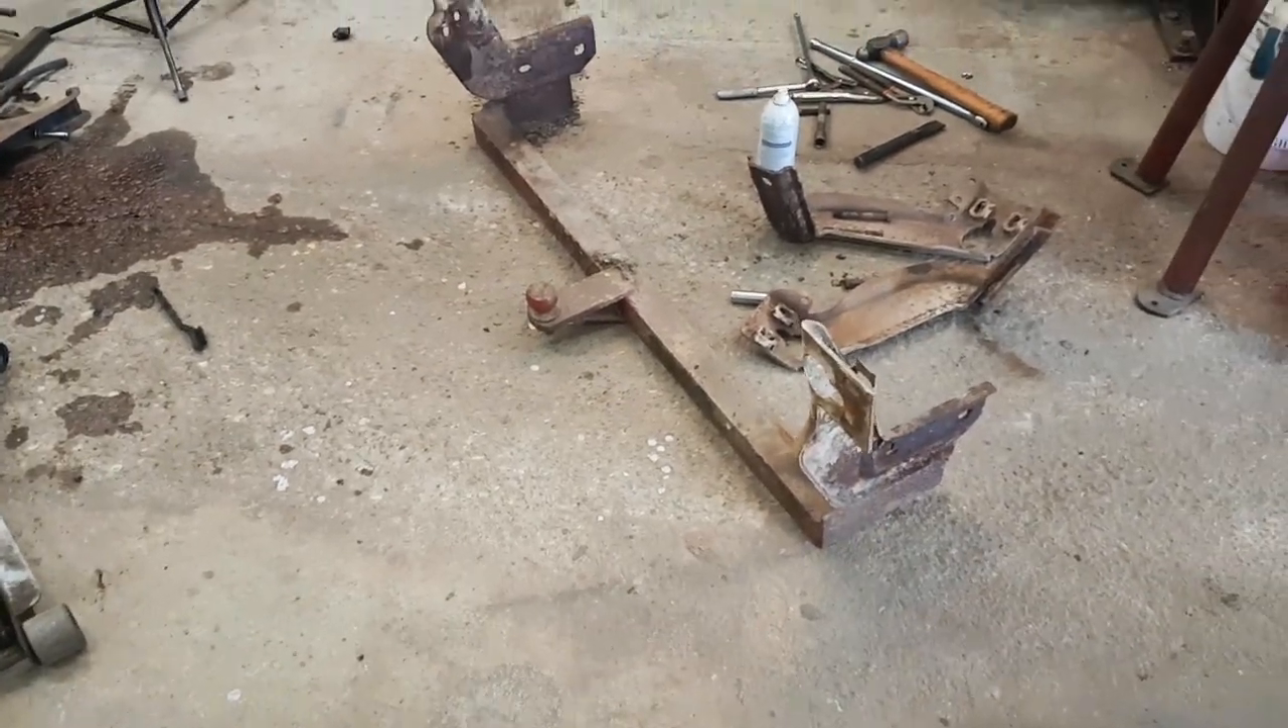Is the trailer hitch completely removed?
Yes.